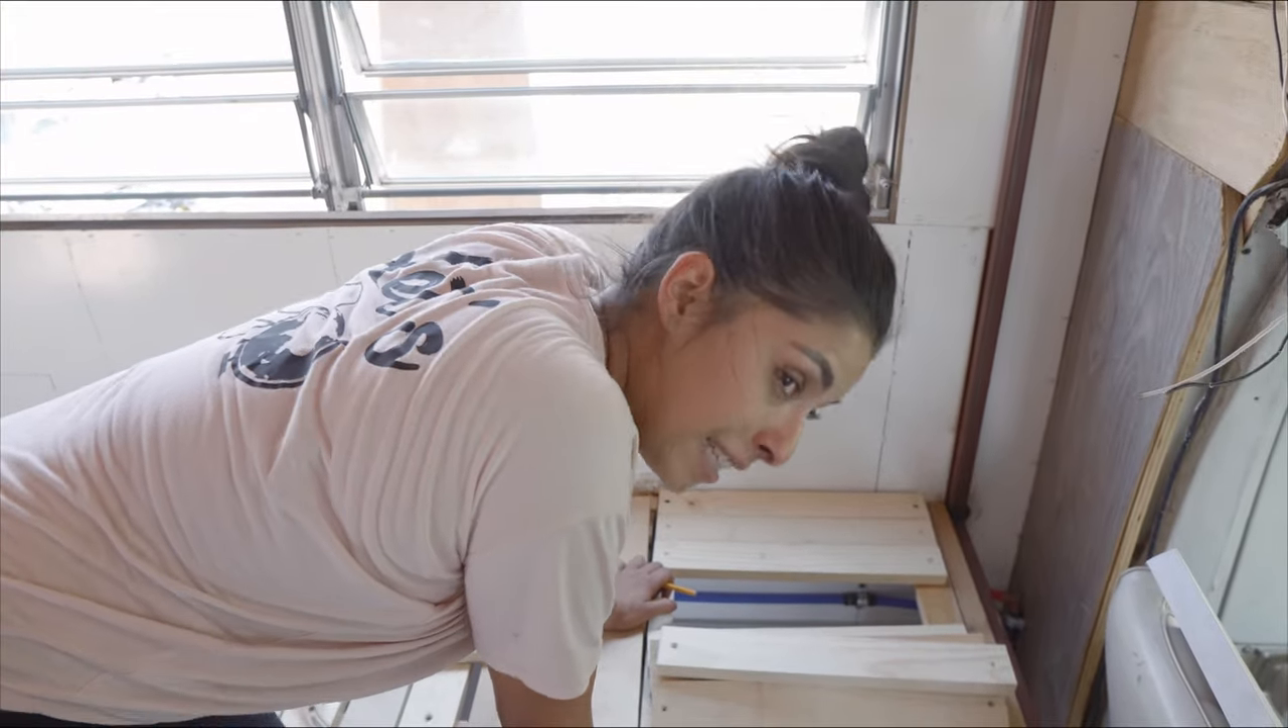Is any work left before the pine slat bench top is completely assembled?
Yes.